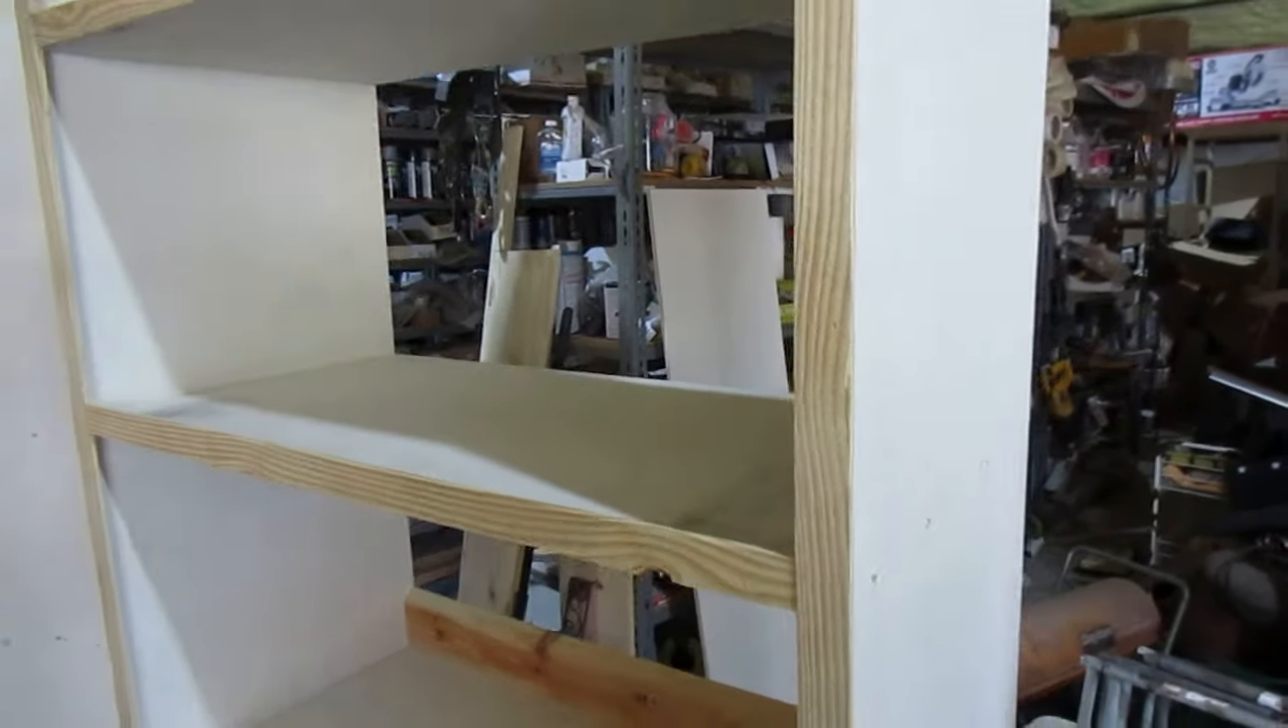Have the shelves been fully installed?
Yes.